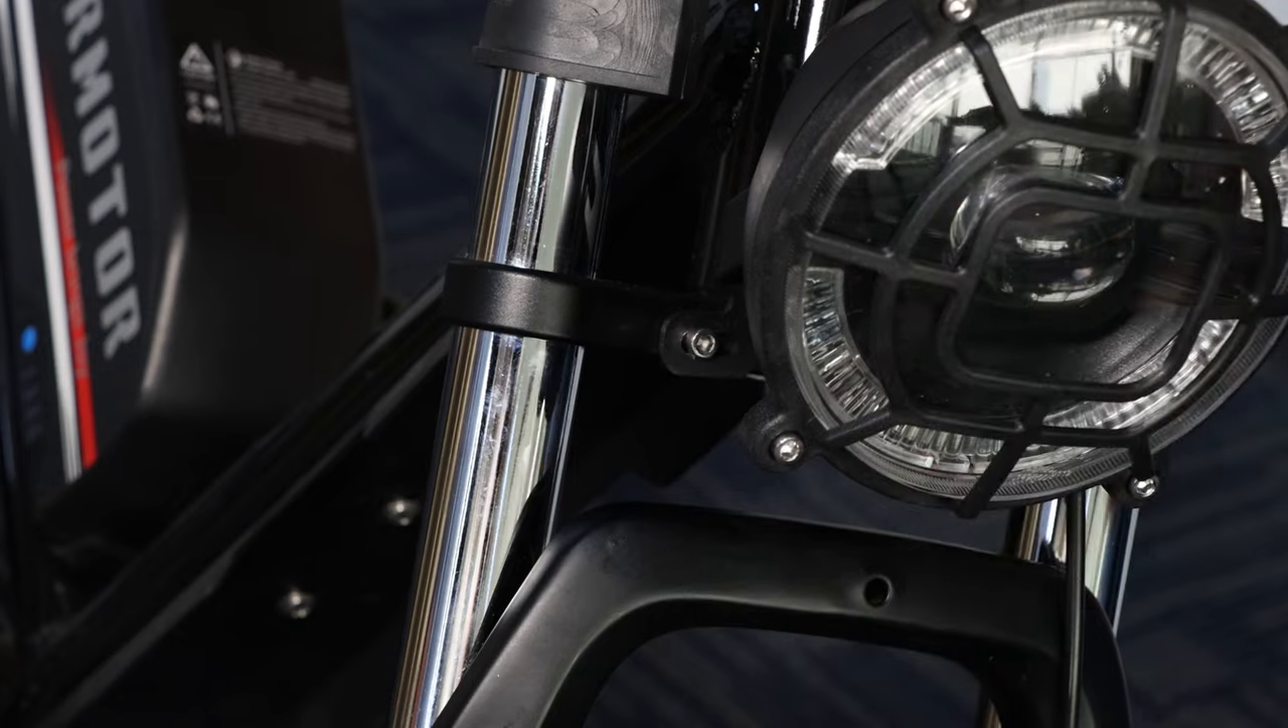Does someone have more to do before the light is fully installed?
No.